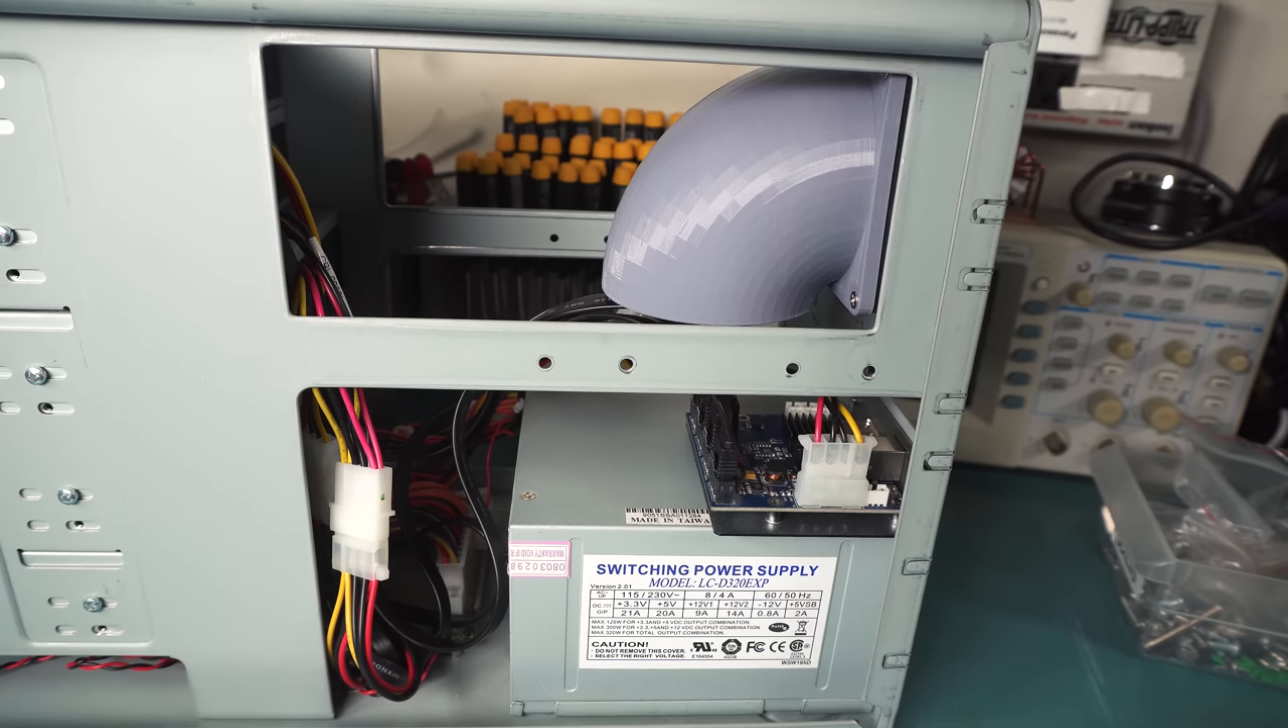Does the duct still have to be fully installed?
No.